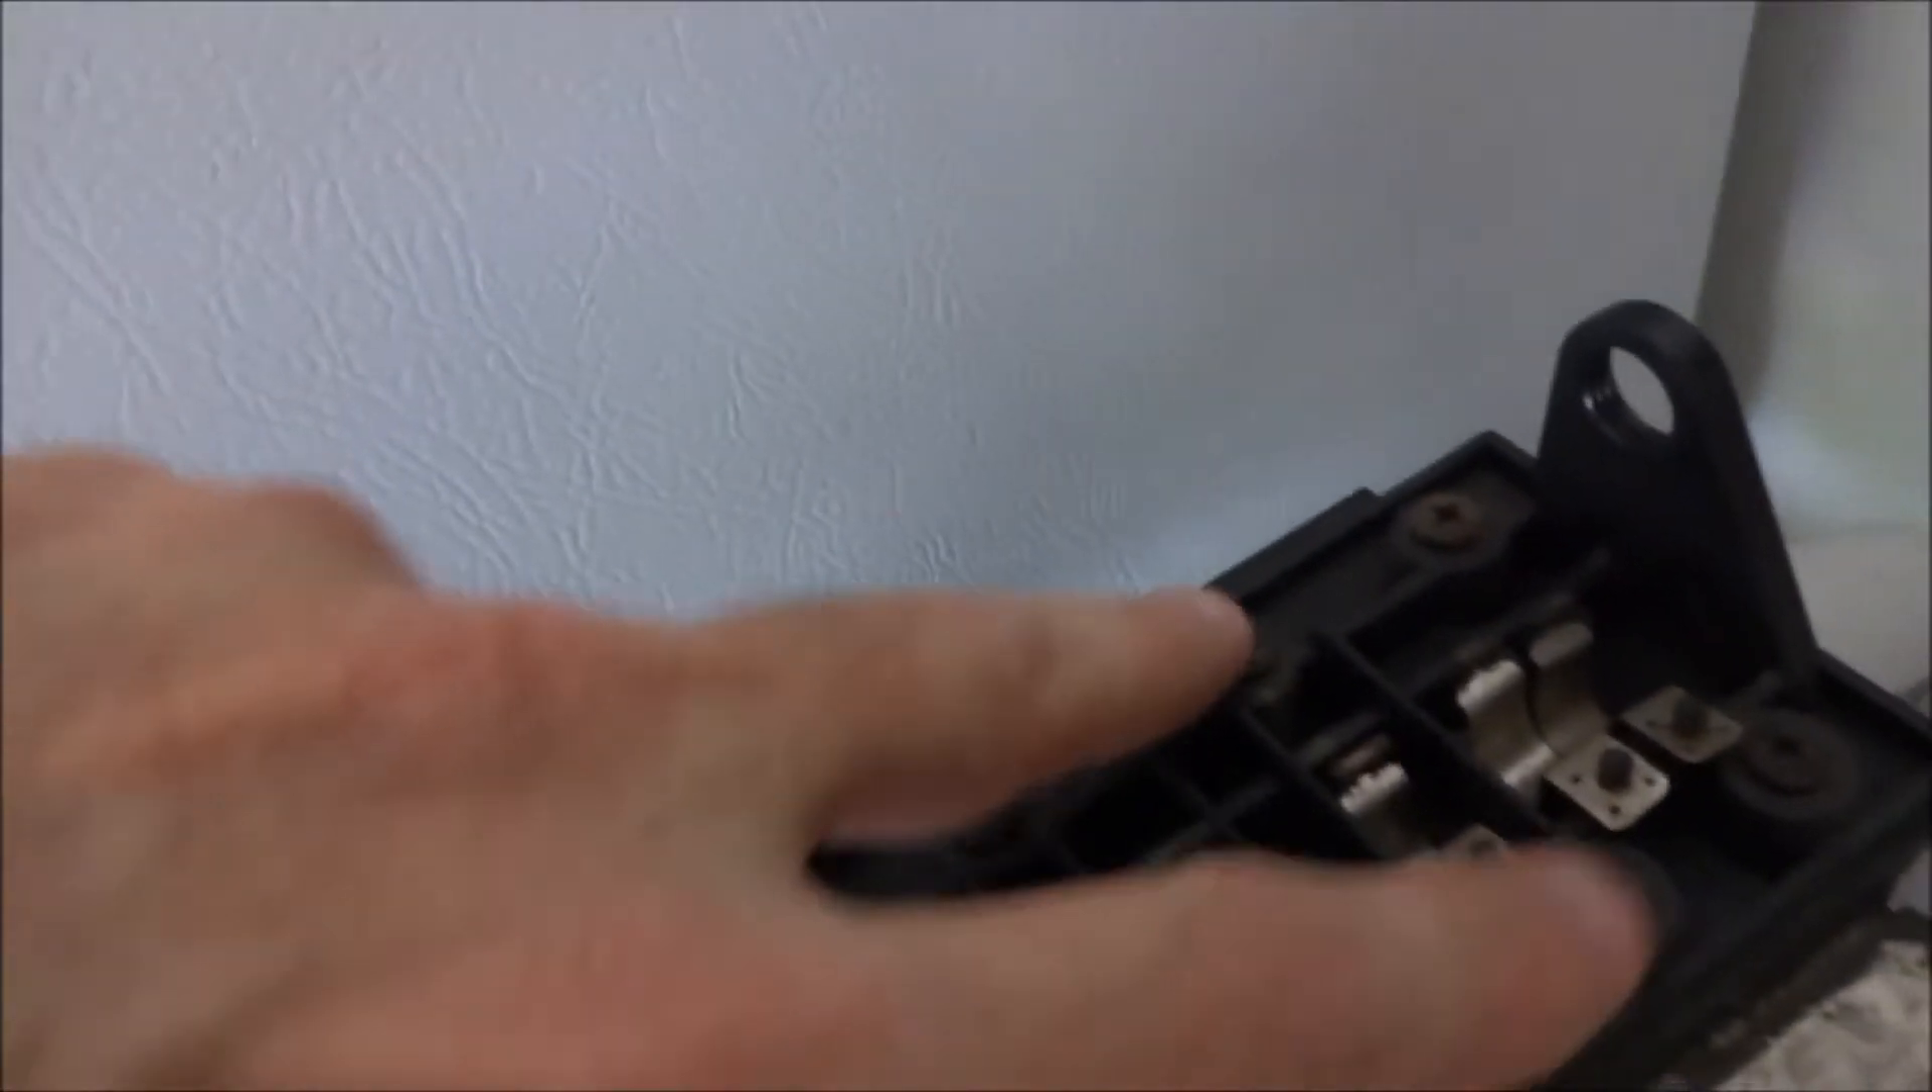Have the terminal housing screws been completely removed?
No.